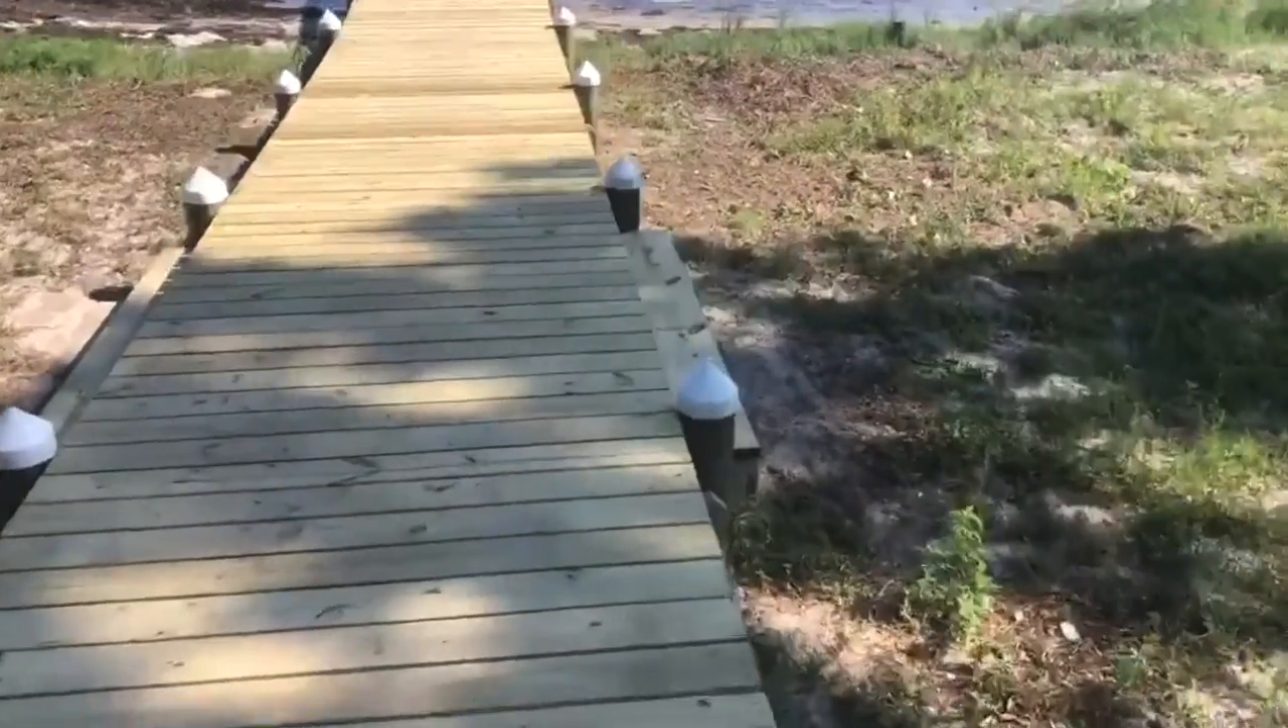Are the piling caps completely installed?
Yes.